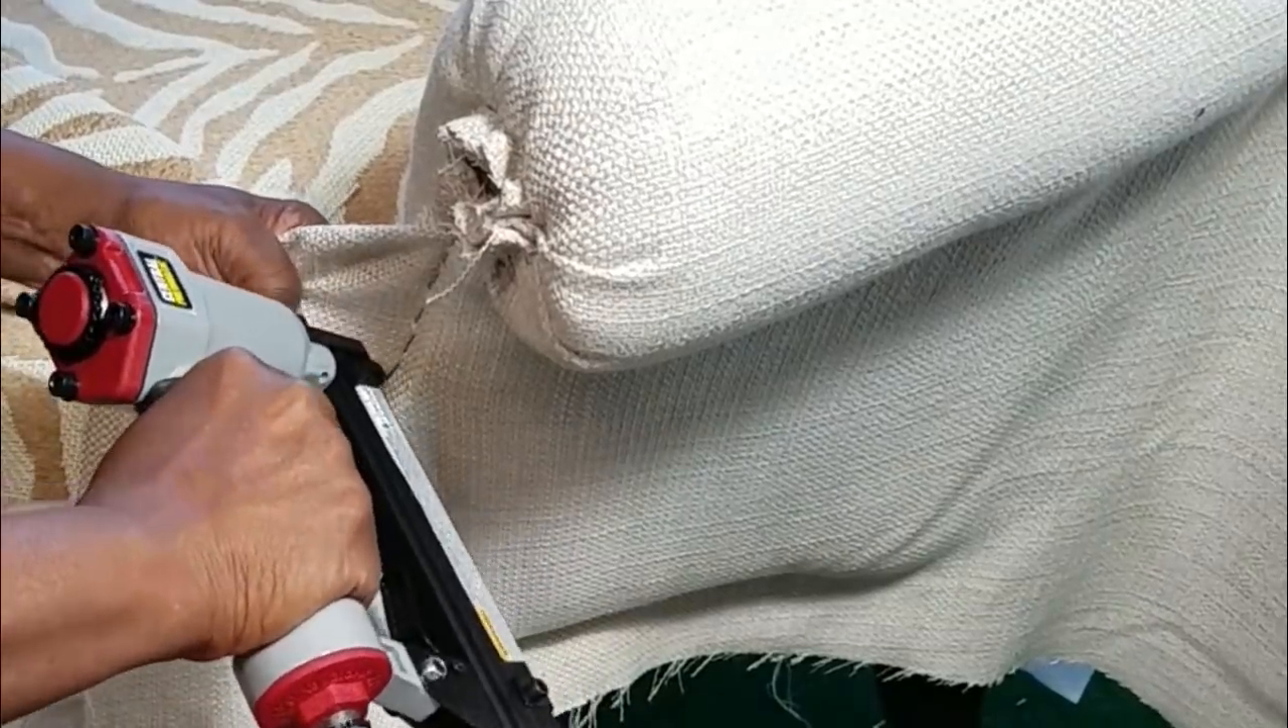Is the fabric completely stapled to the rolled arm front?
No.